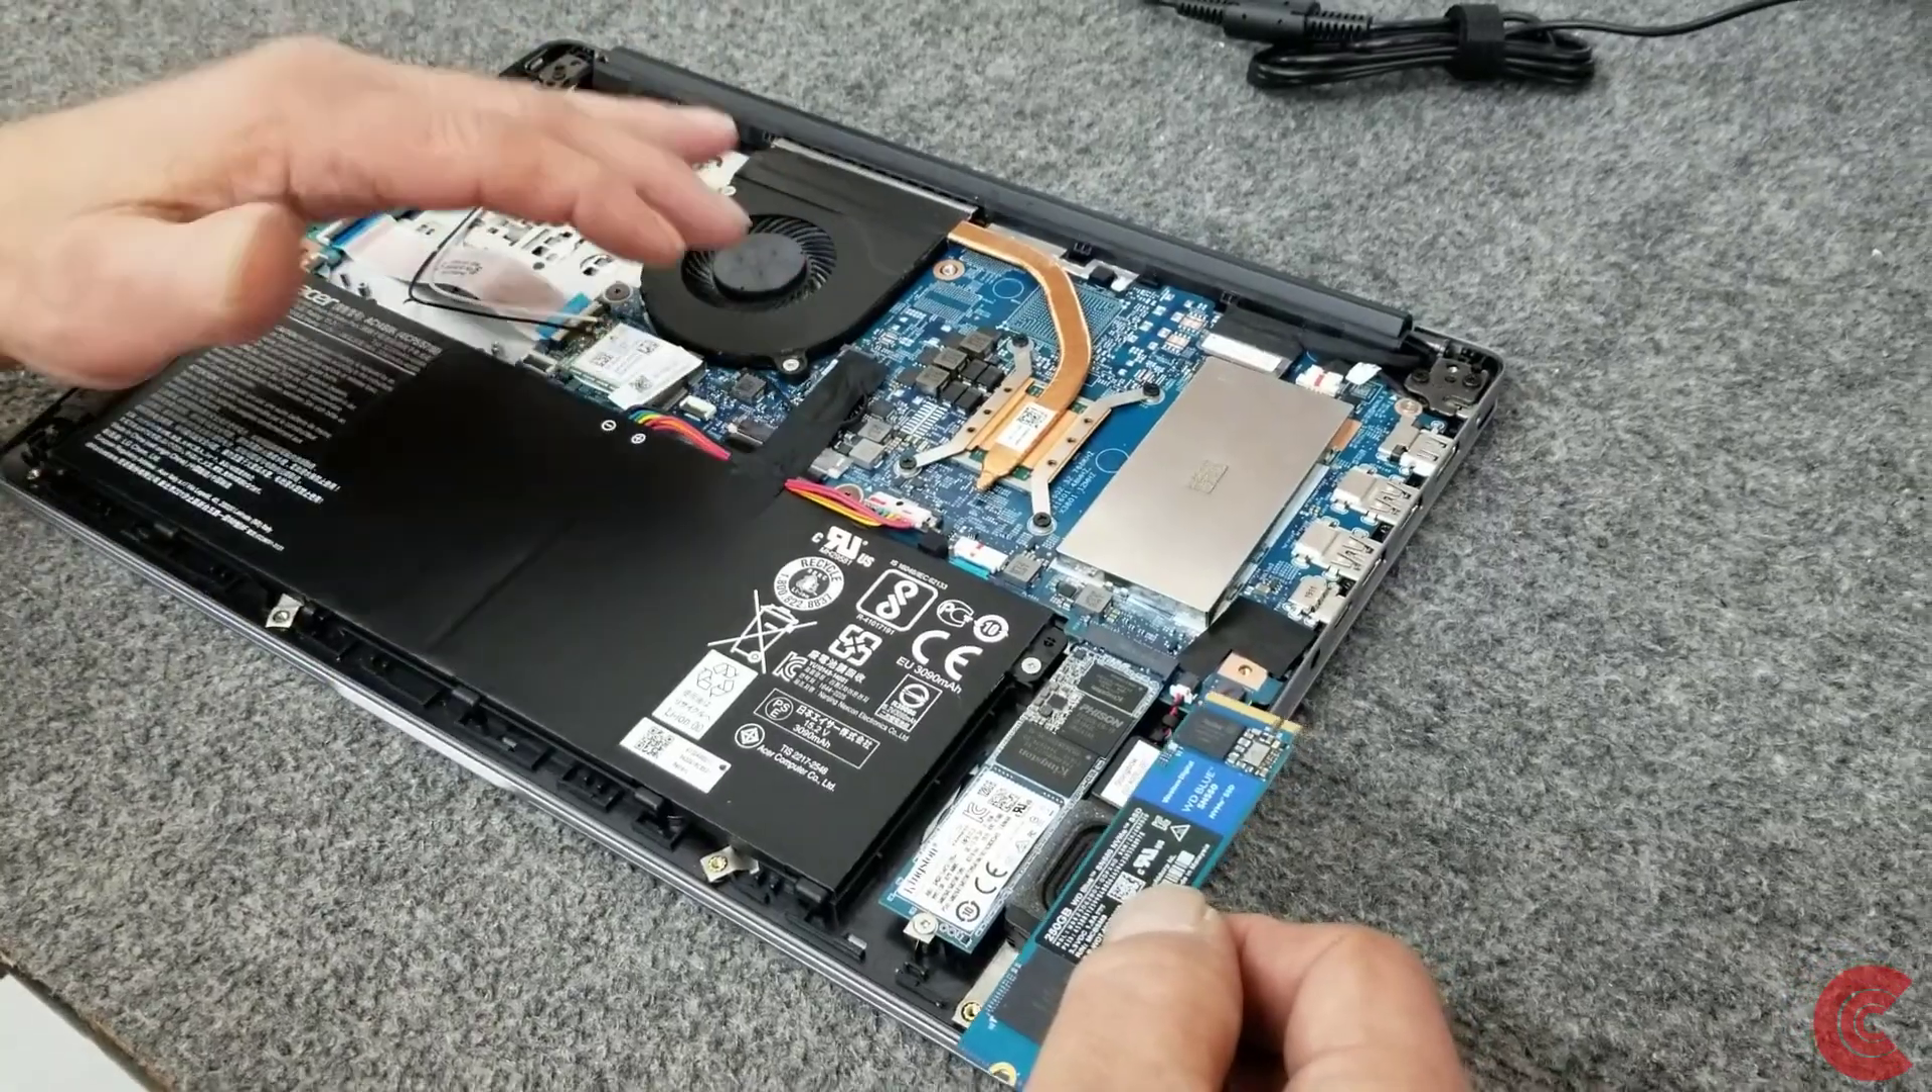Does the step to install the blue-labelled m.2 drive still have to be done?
Yes.